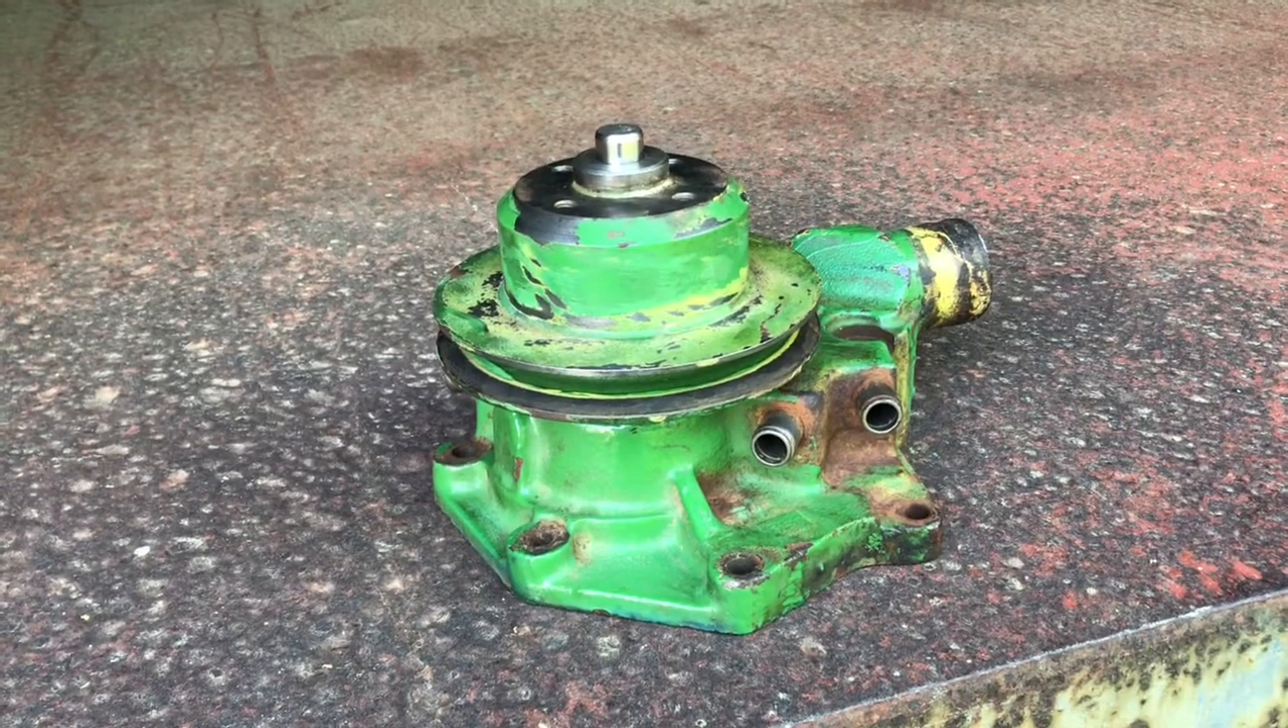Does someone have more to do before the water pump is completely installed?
Yes.